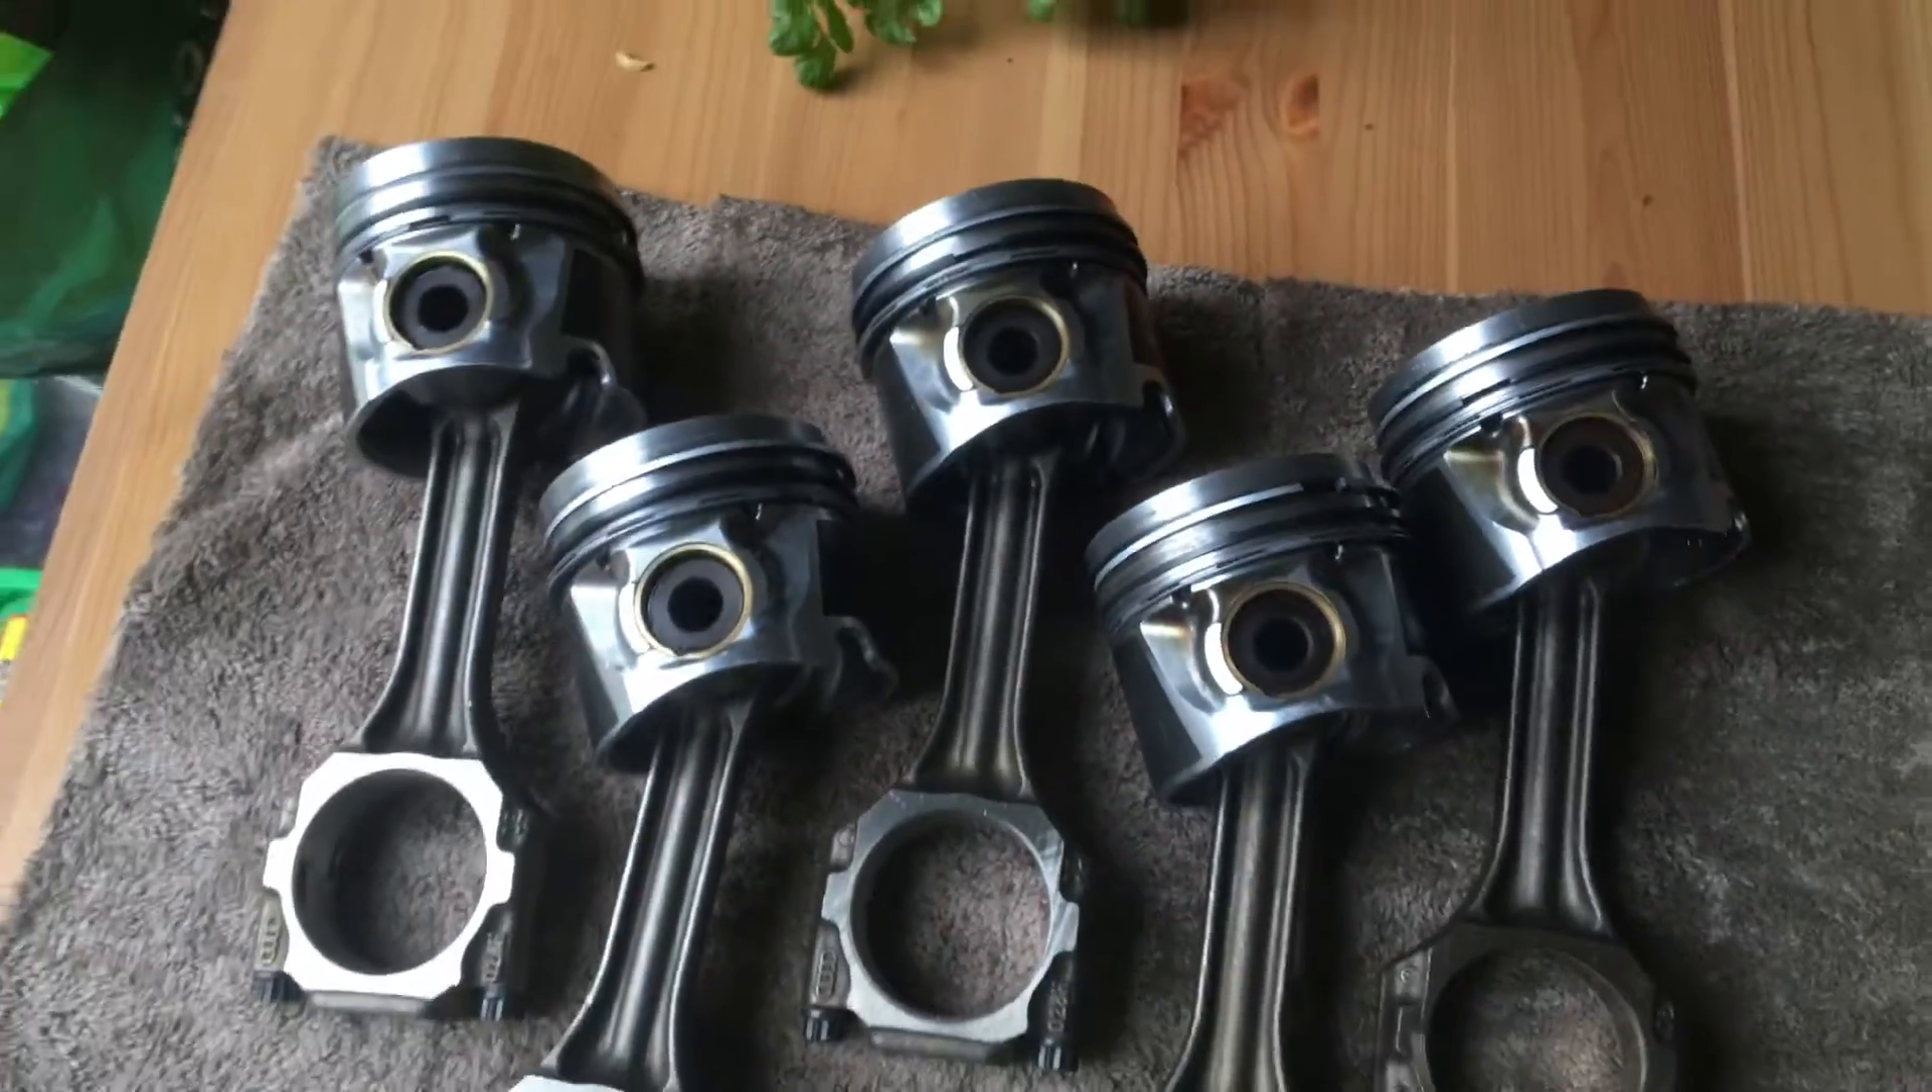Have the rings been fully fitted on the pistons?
Yes.